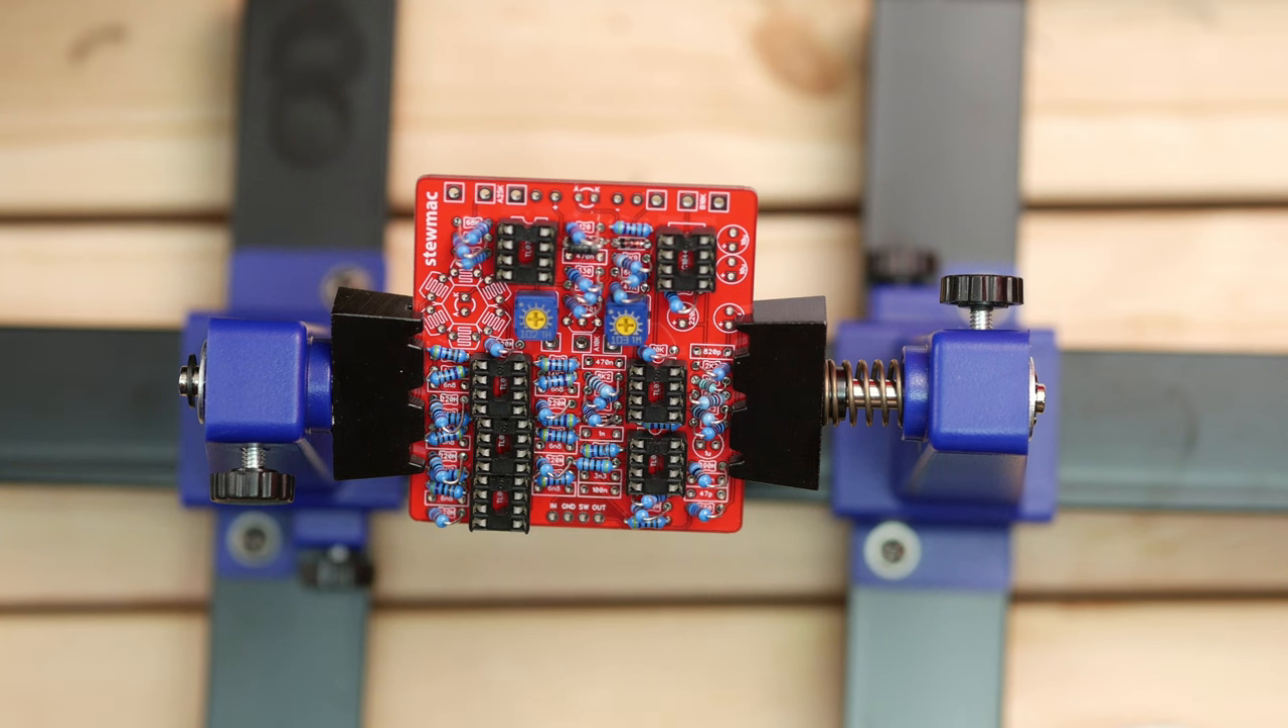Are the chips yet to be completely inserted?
Yes.